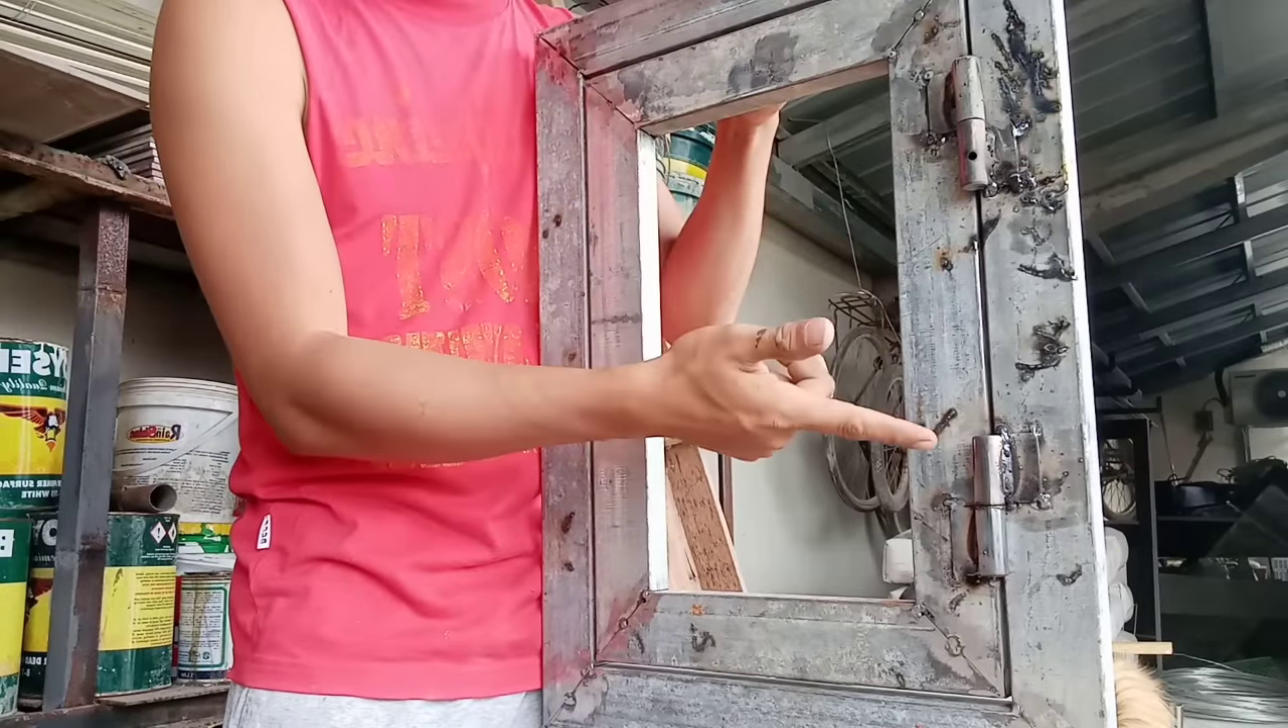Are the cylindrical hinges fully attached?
Yes.